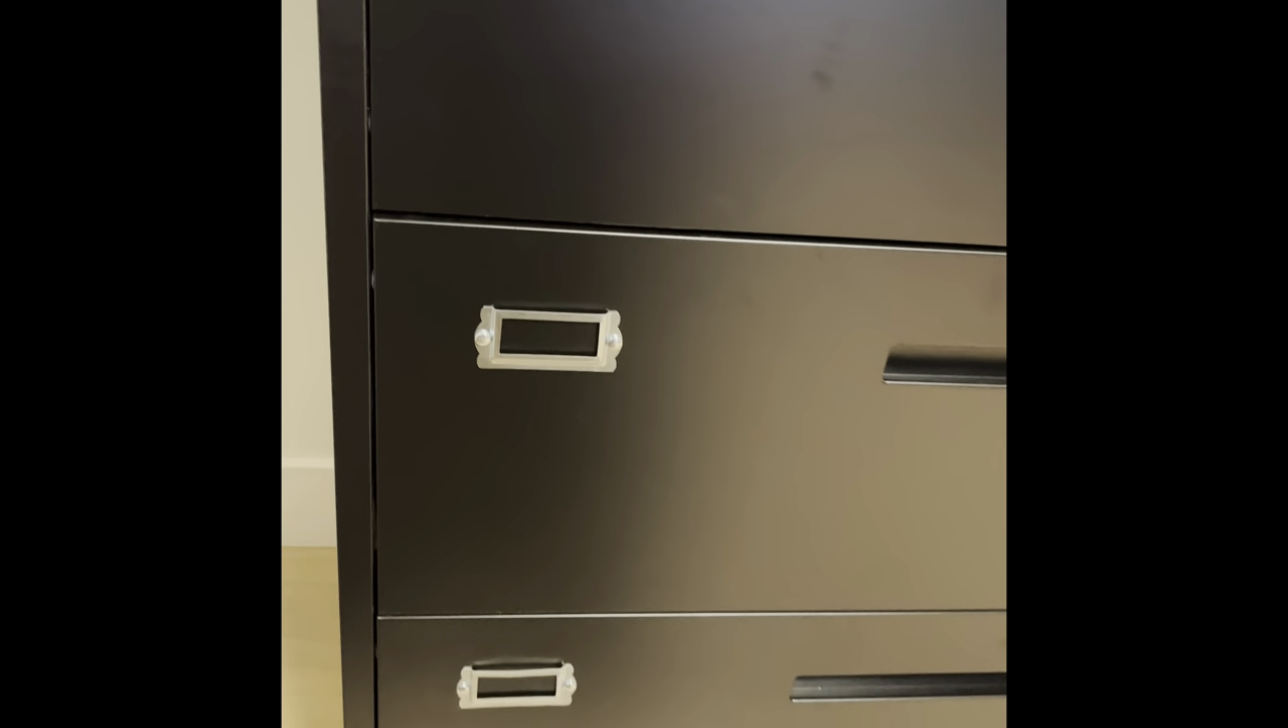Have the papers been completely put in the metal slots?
No.